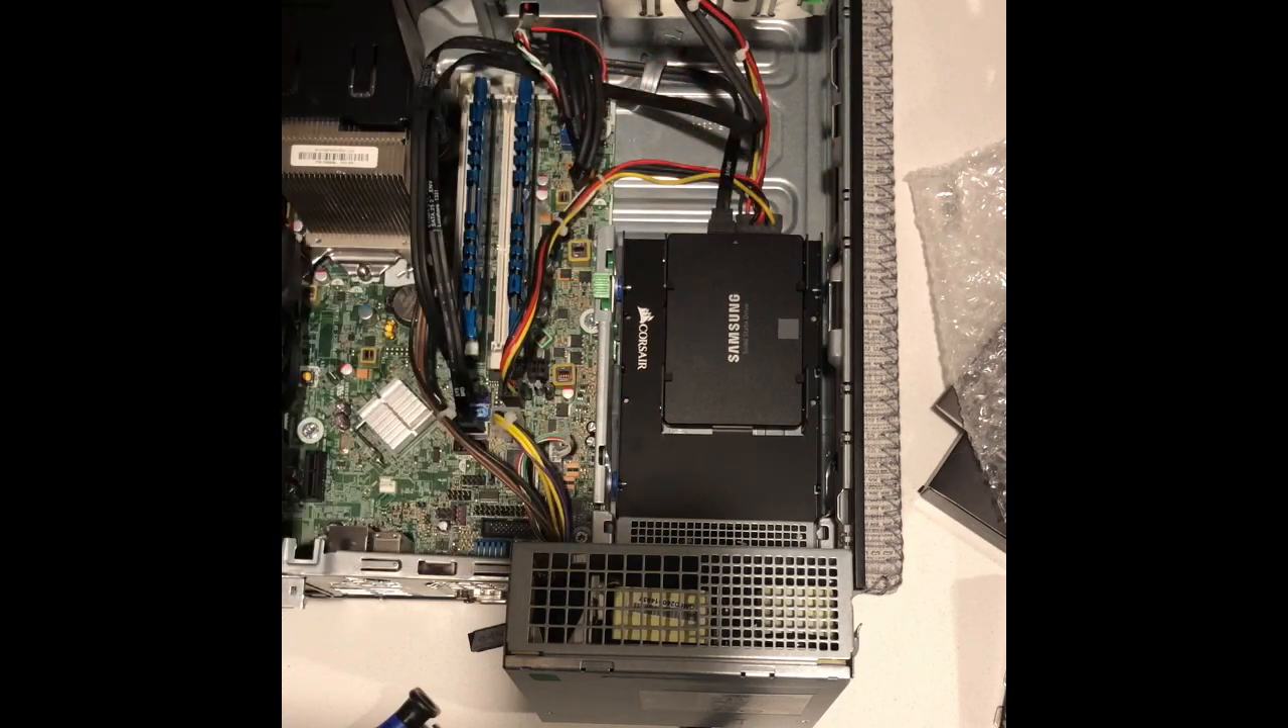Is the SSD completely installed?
Yes.